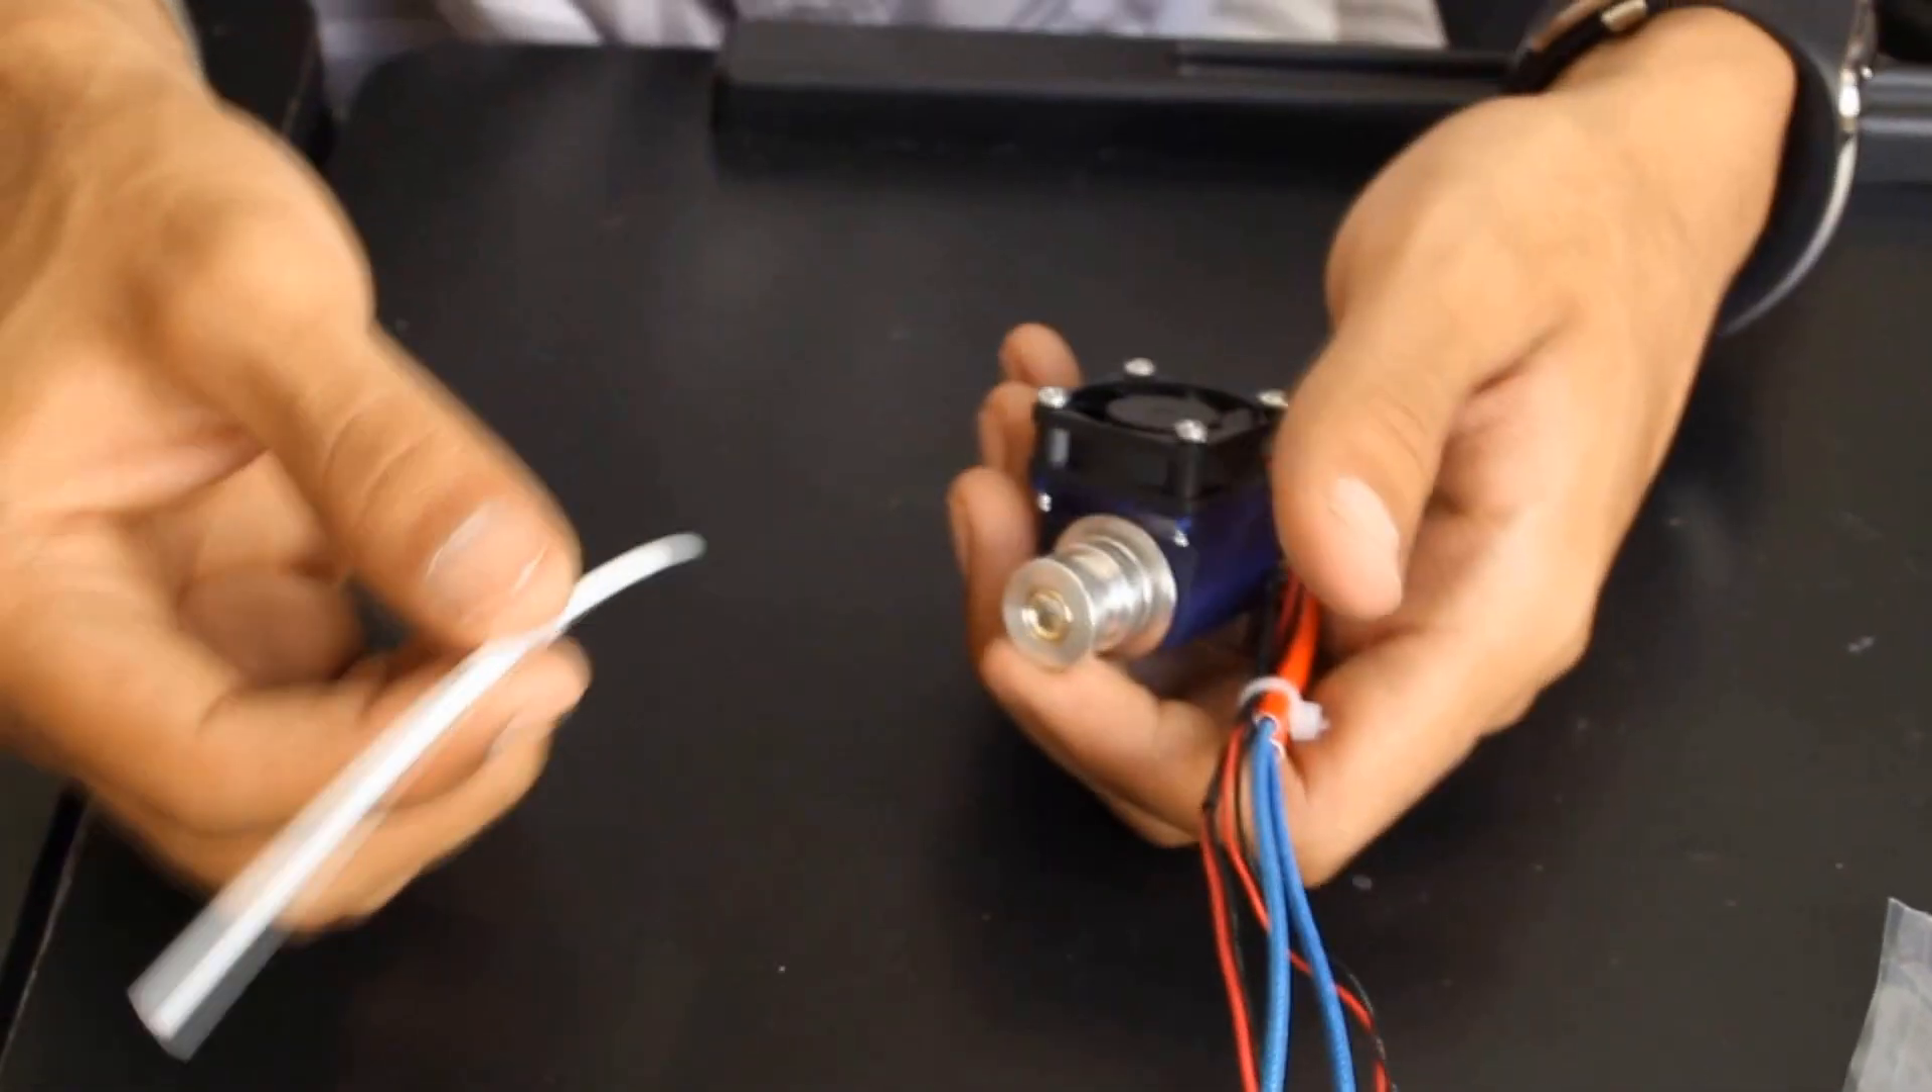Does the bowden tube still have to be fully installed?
Yes.